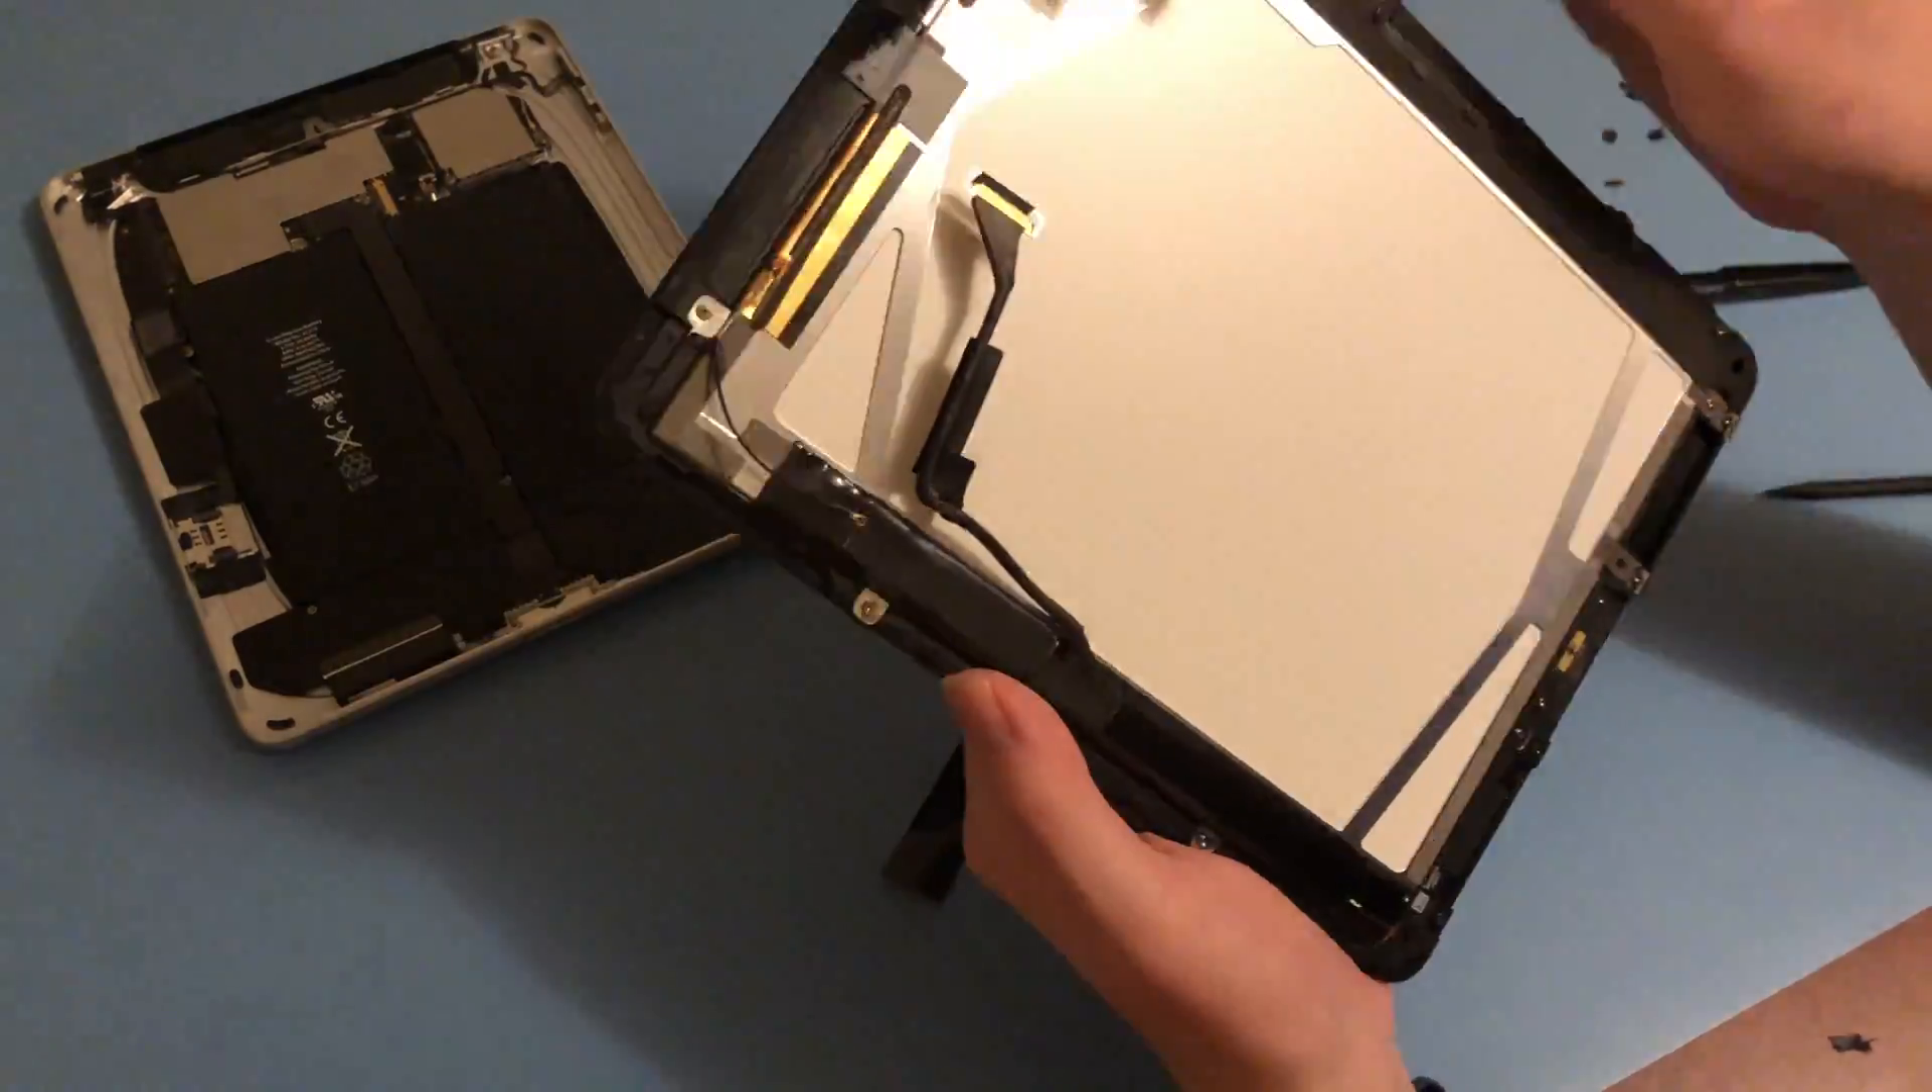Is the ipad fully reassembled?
No.